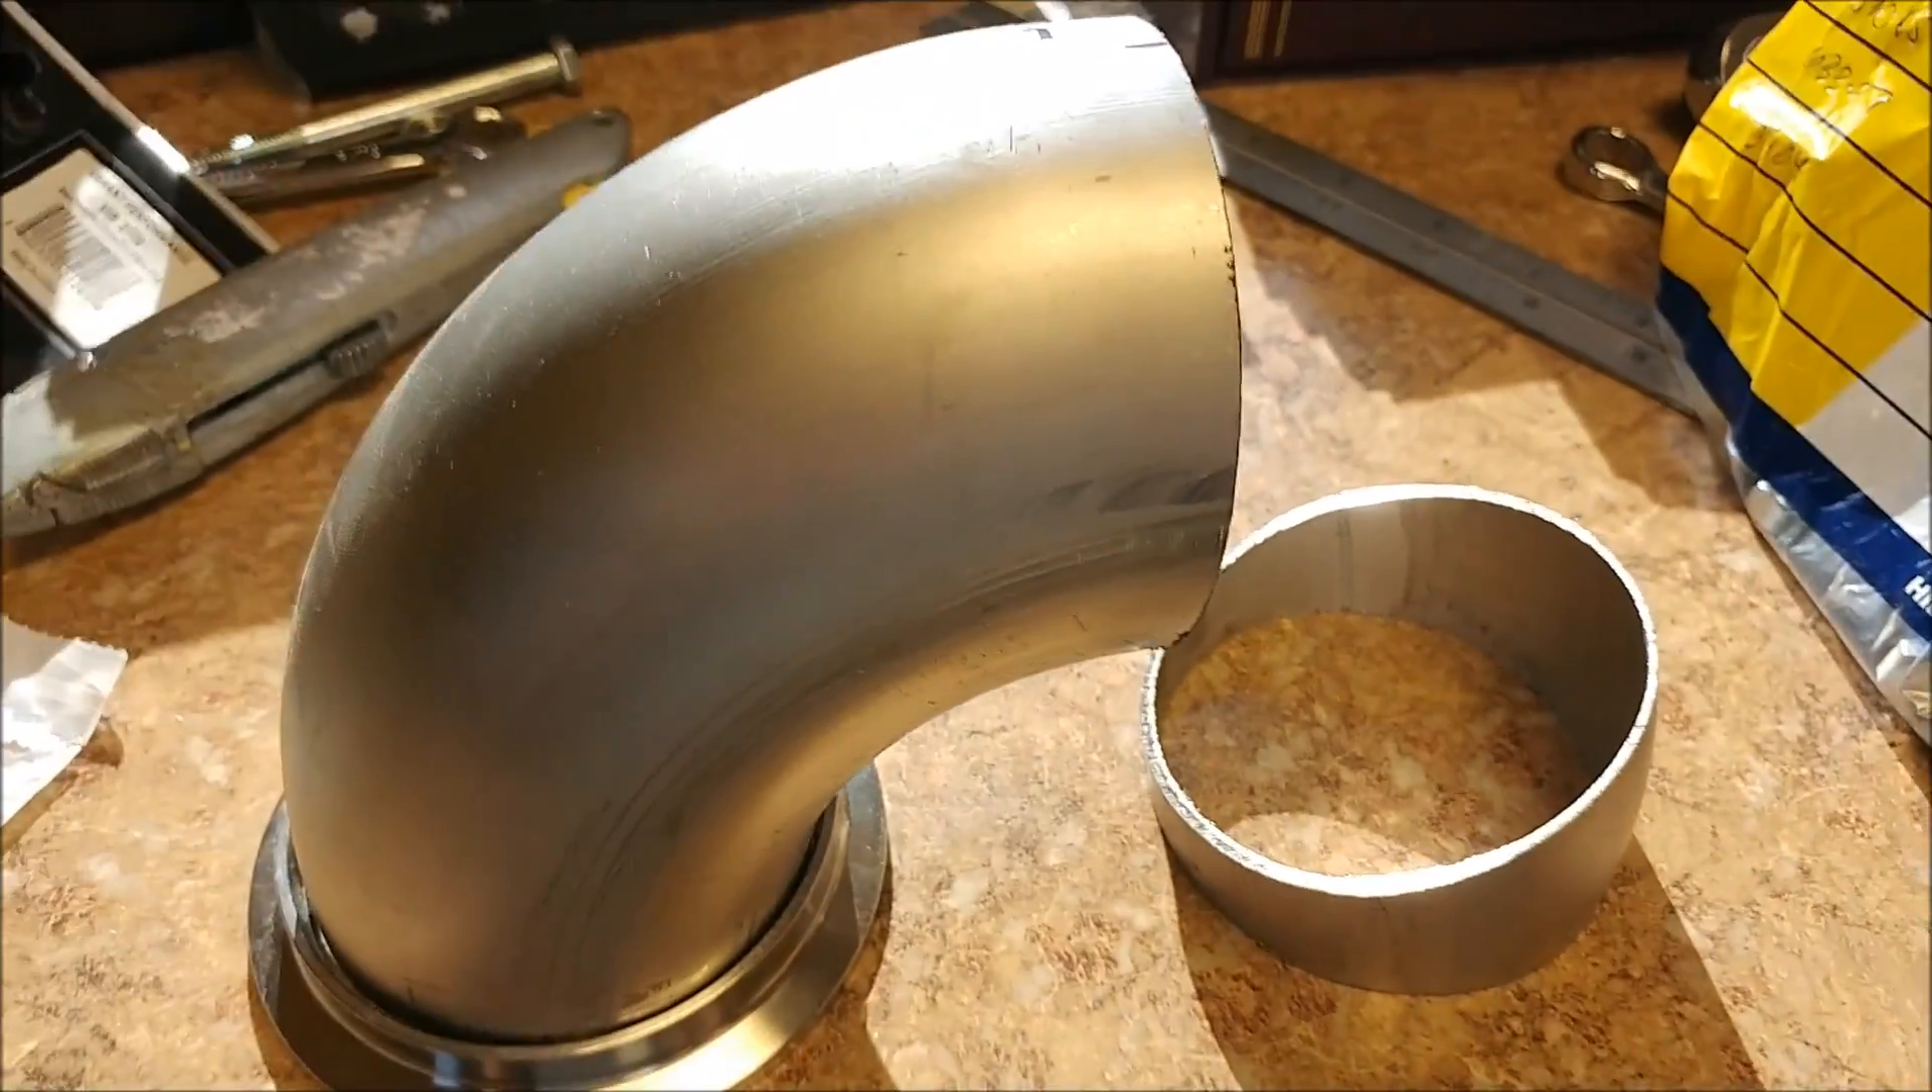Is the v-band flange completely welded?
No.